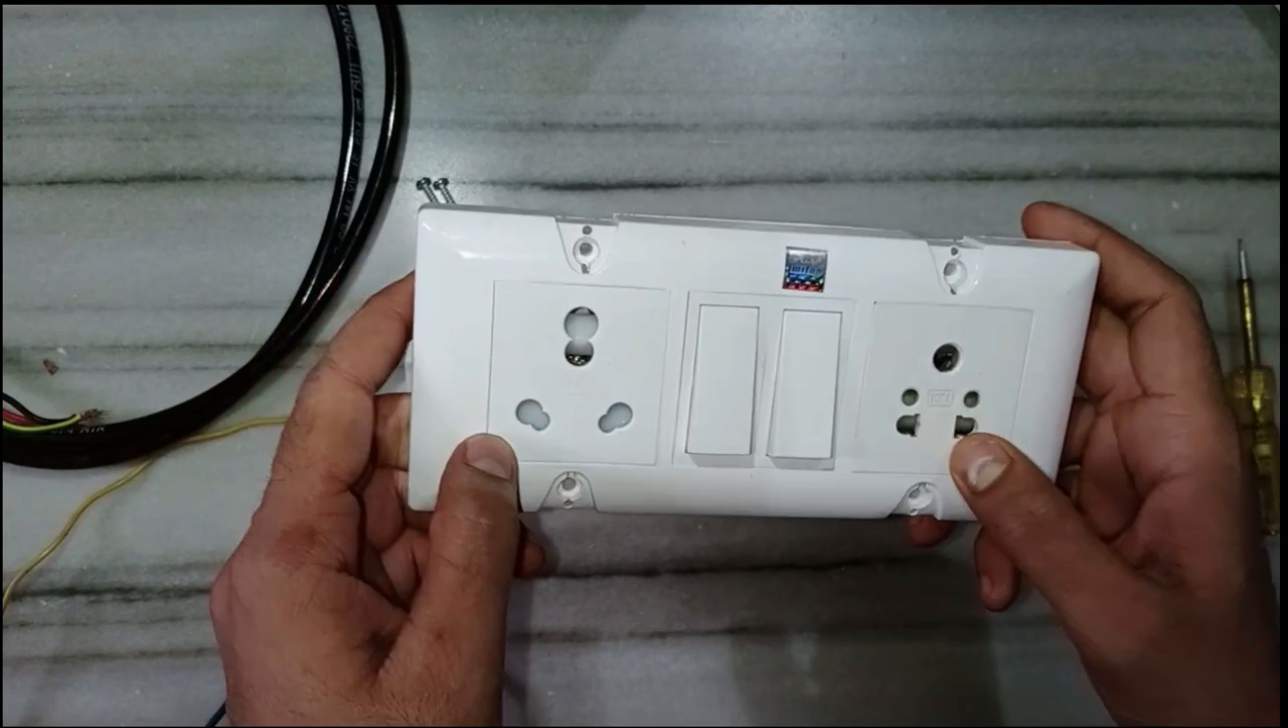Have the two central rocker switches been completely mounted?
Yes.